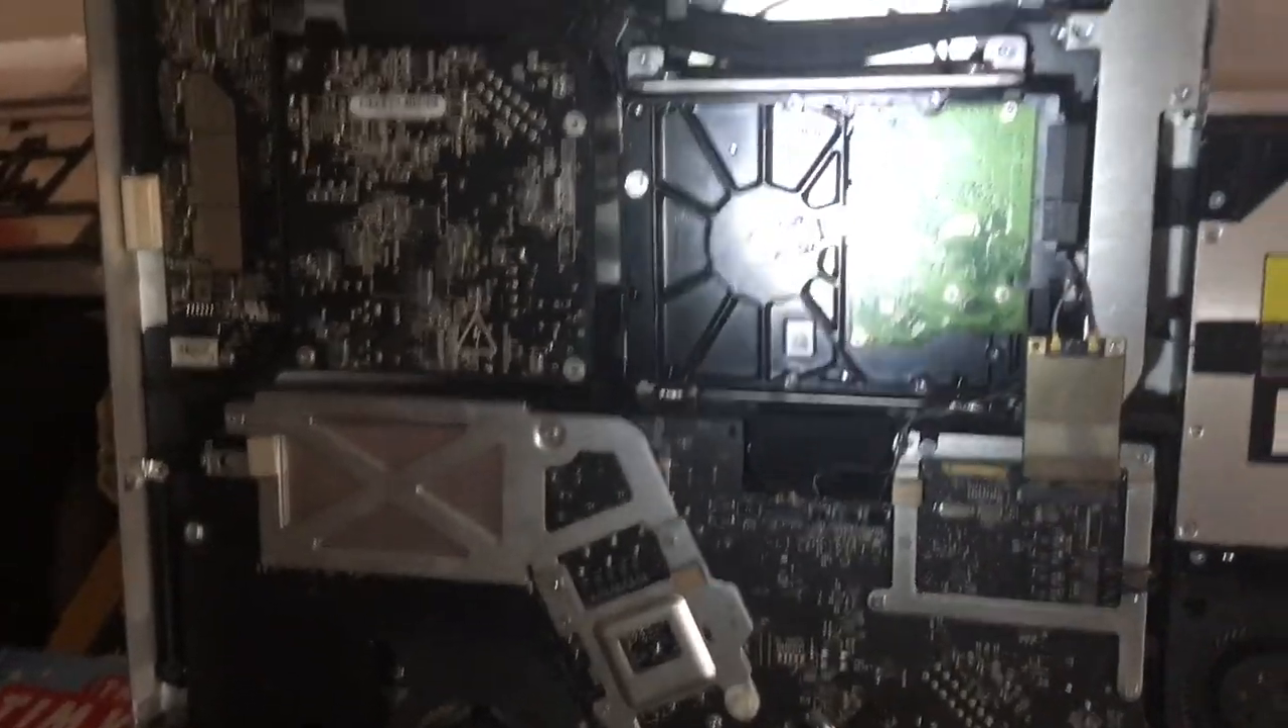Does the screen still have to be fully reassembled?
Yes.